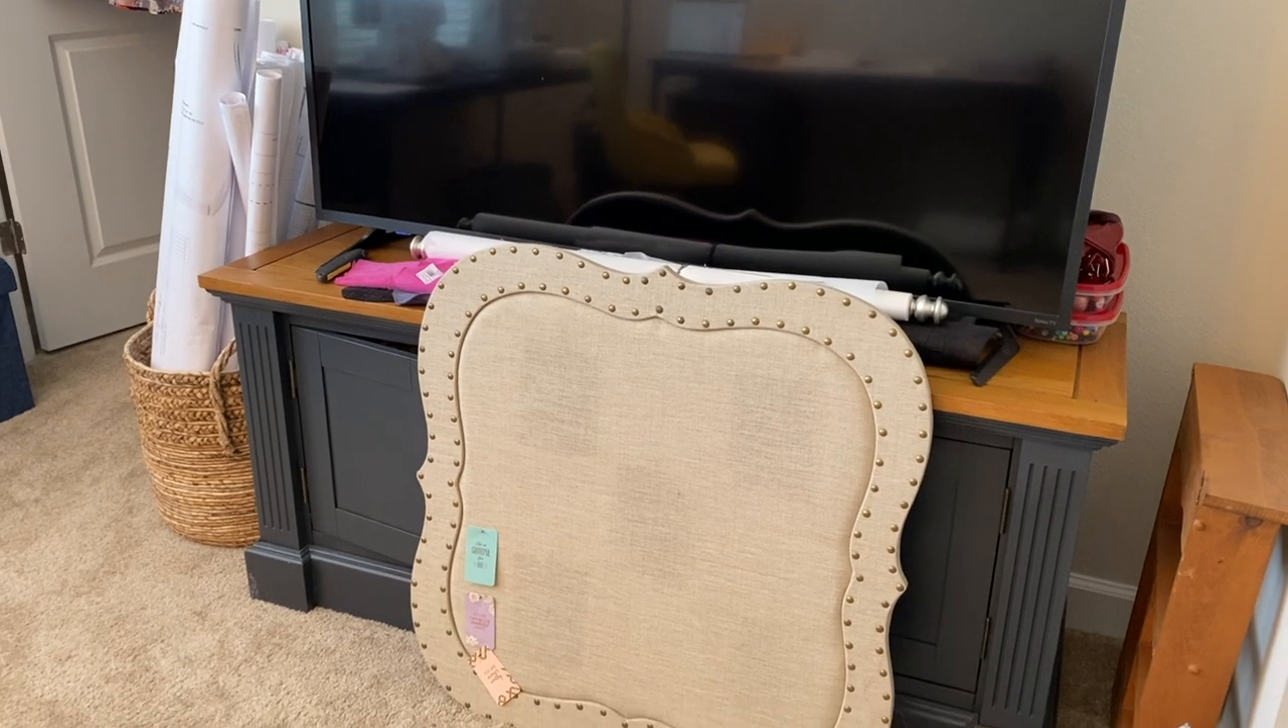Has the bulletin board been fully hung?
No.